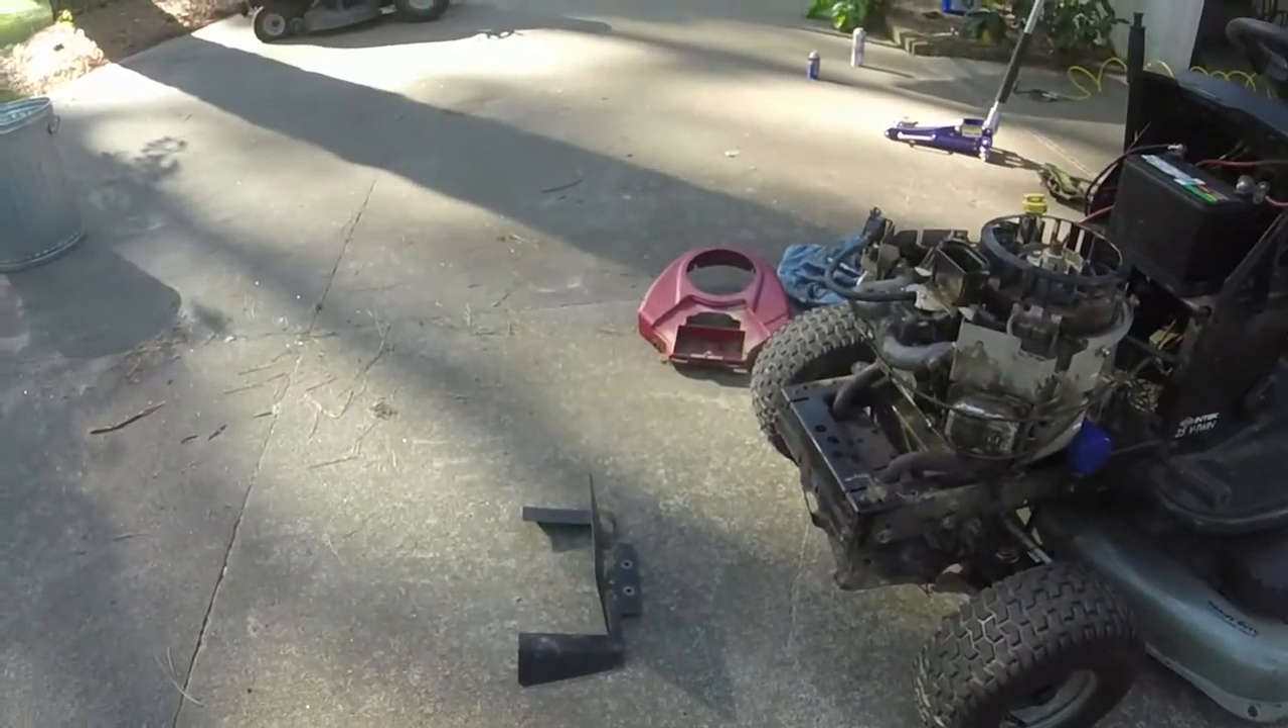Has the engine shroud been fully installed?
No.